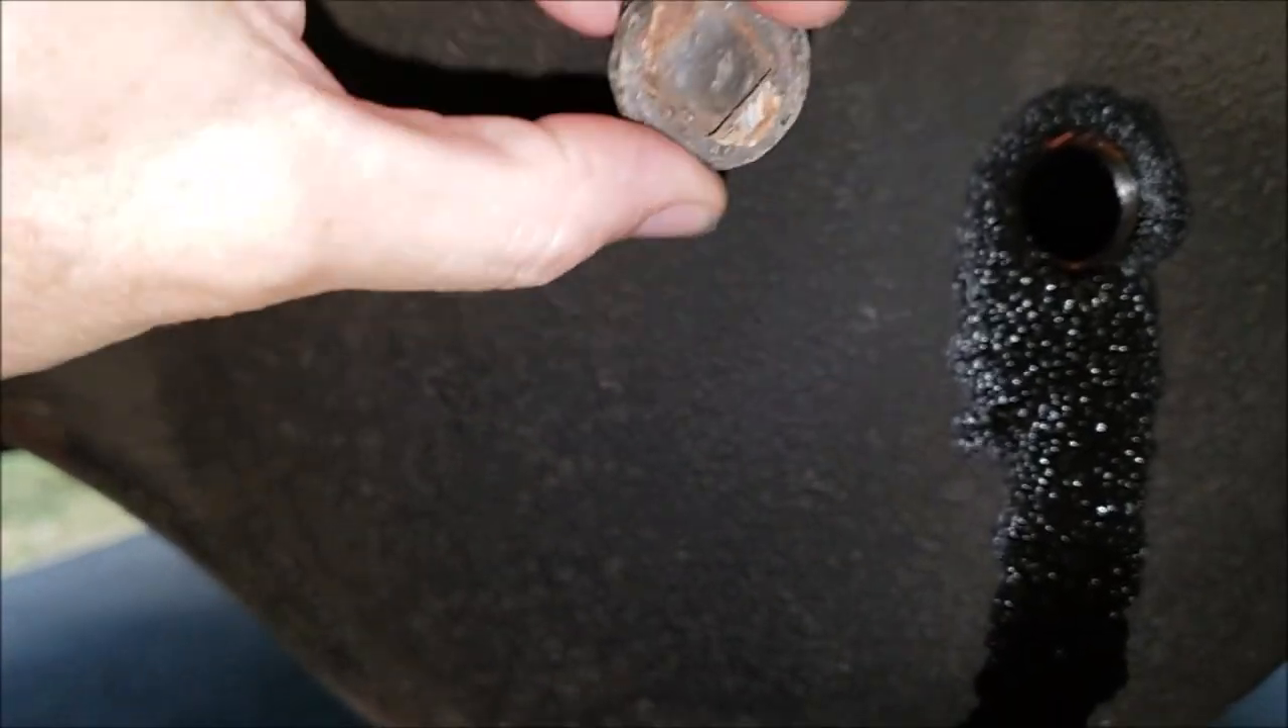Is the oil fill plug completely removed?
Yes.